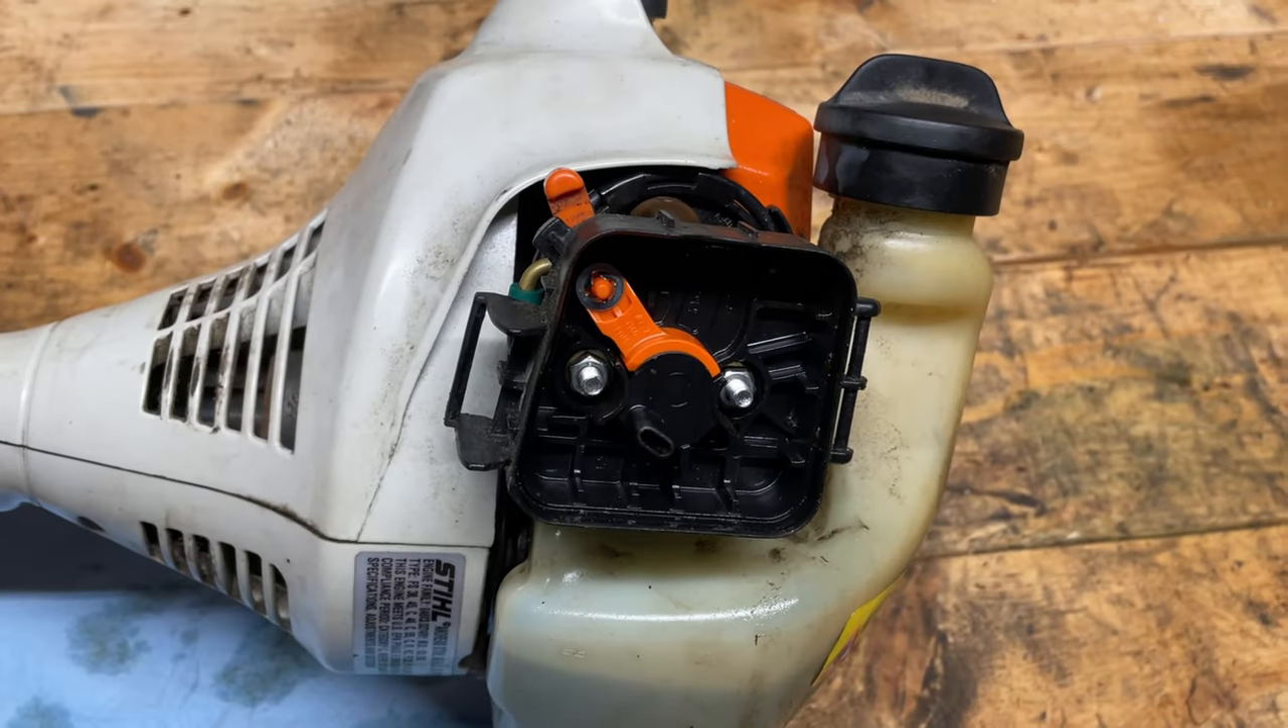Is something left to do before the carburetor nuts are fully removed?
Yes.